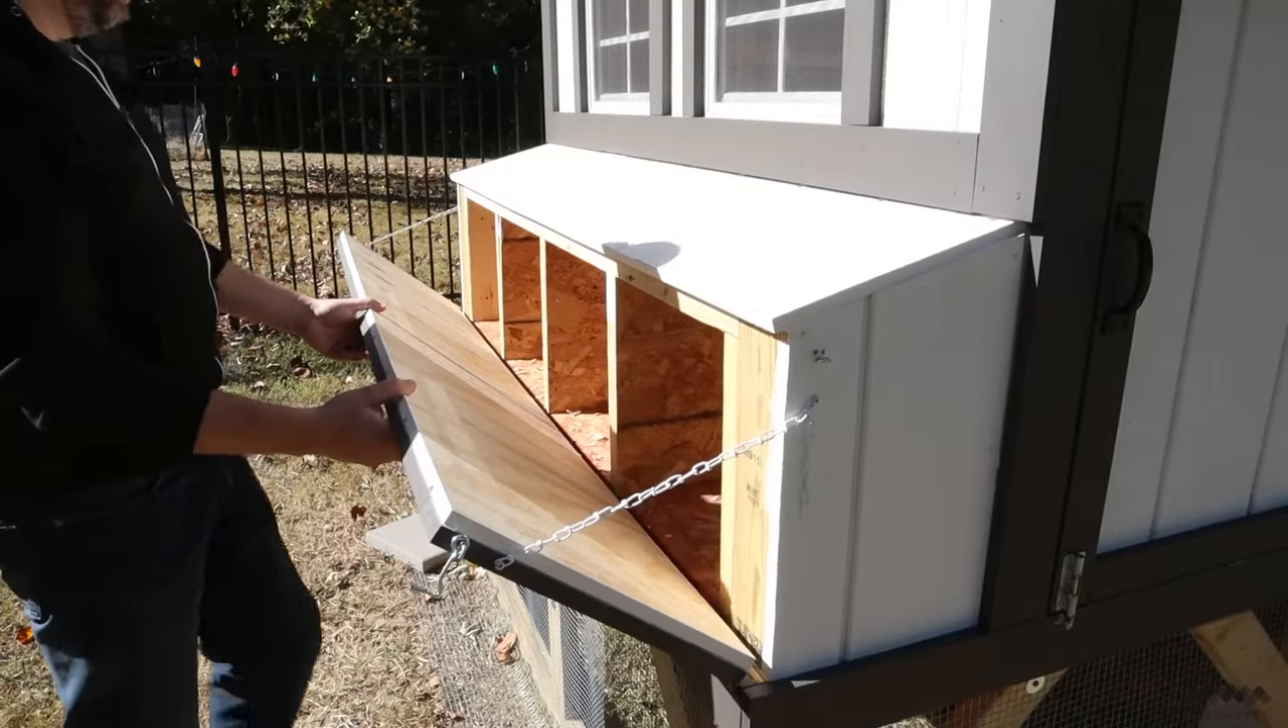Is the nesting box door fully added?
Yes.